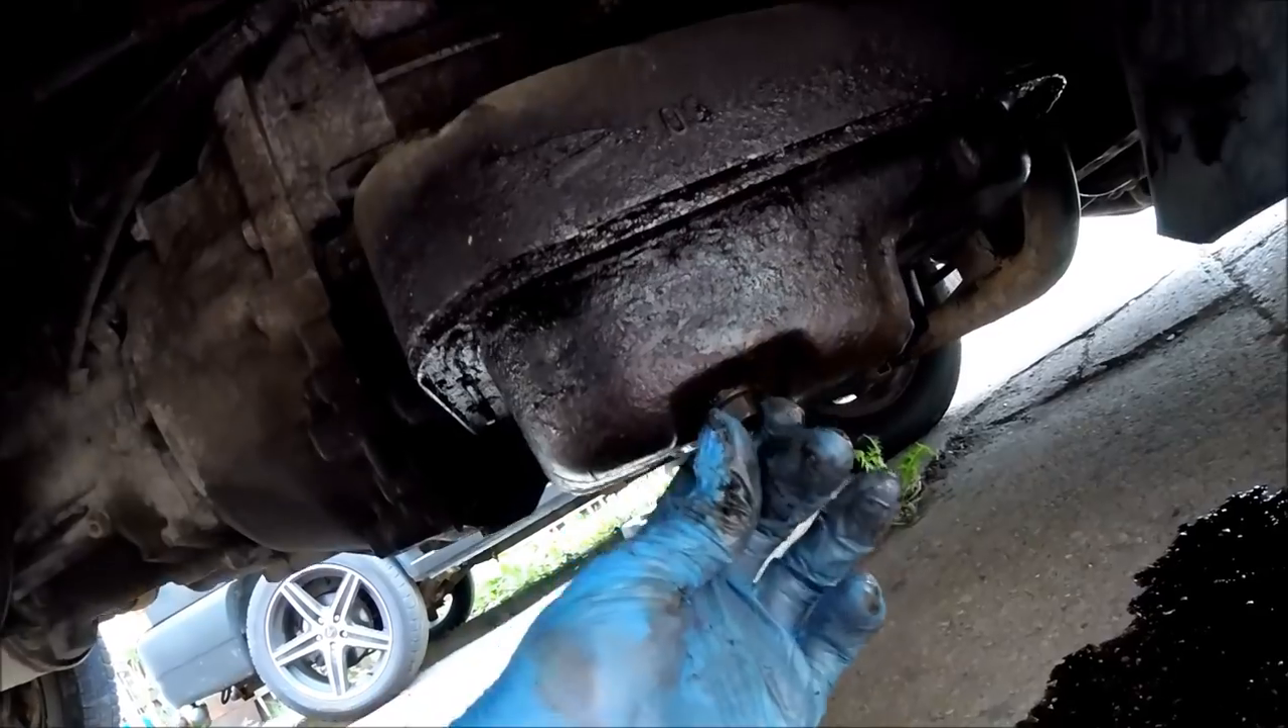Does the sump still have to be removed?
Yes.